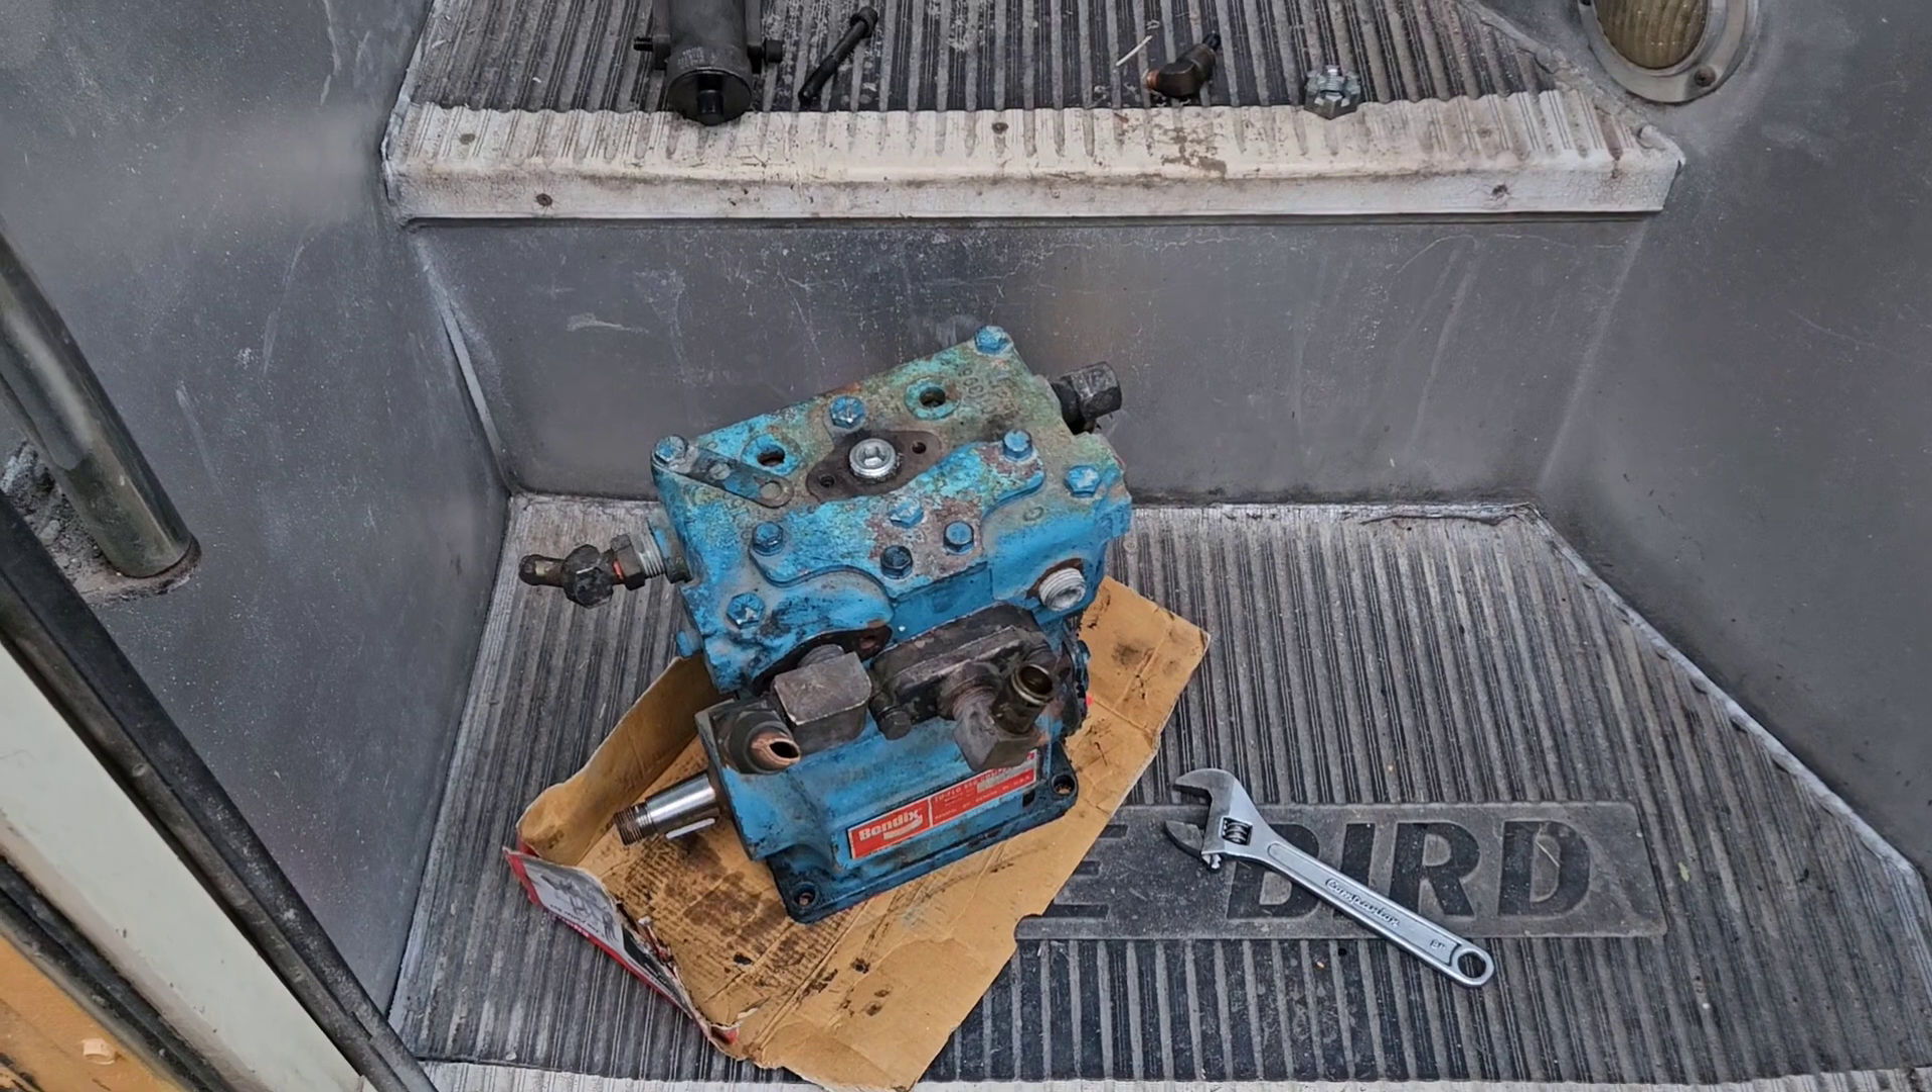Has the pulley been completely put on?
No.